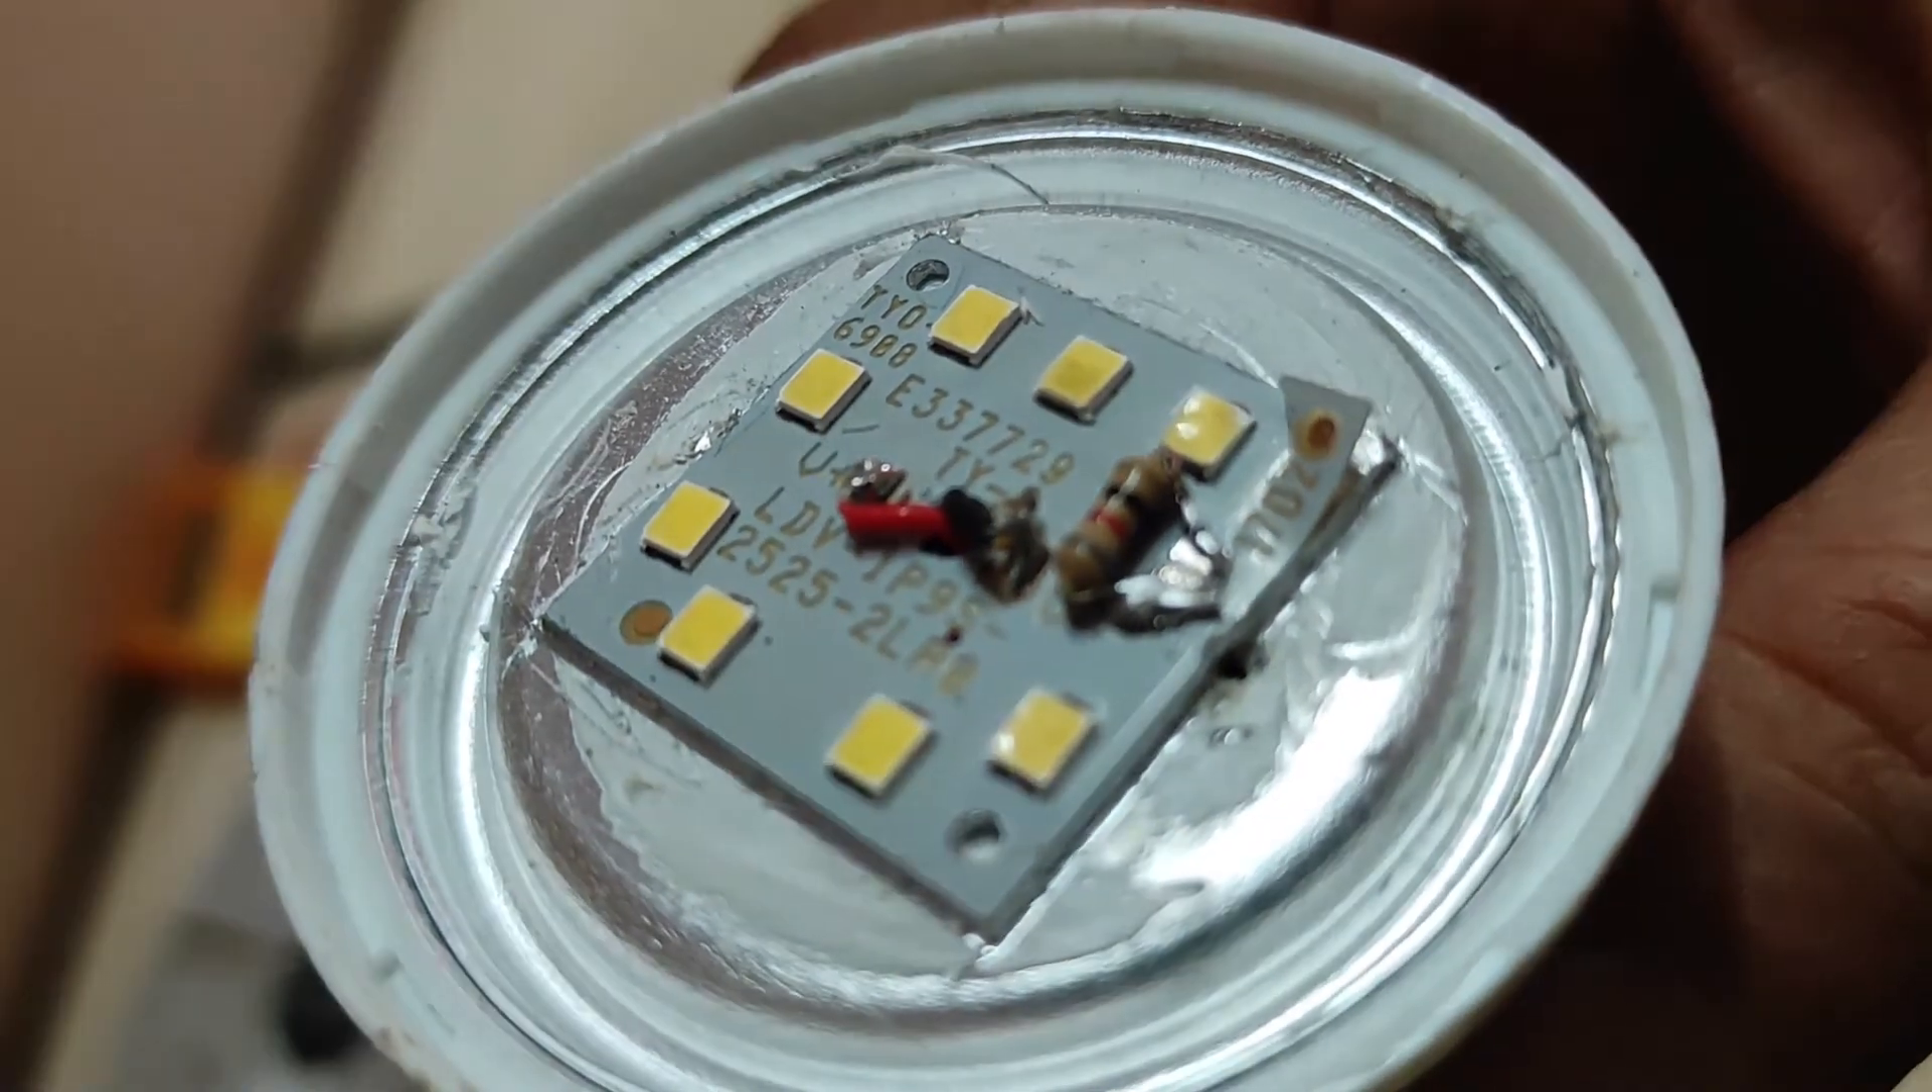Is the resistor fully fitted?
Yes.